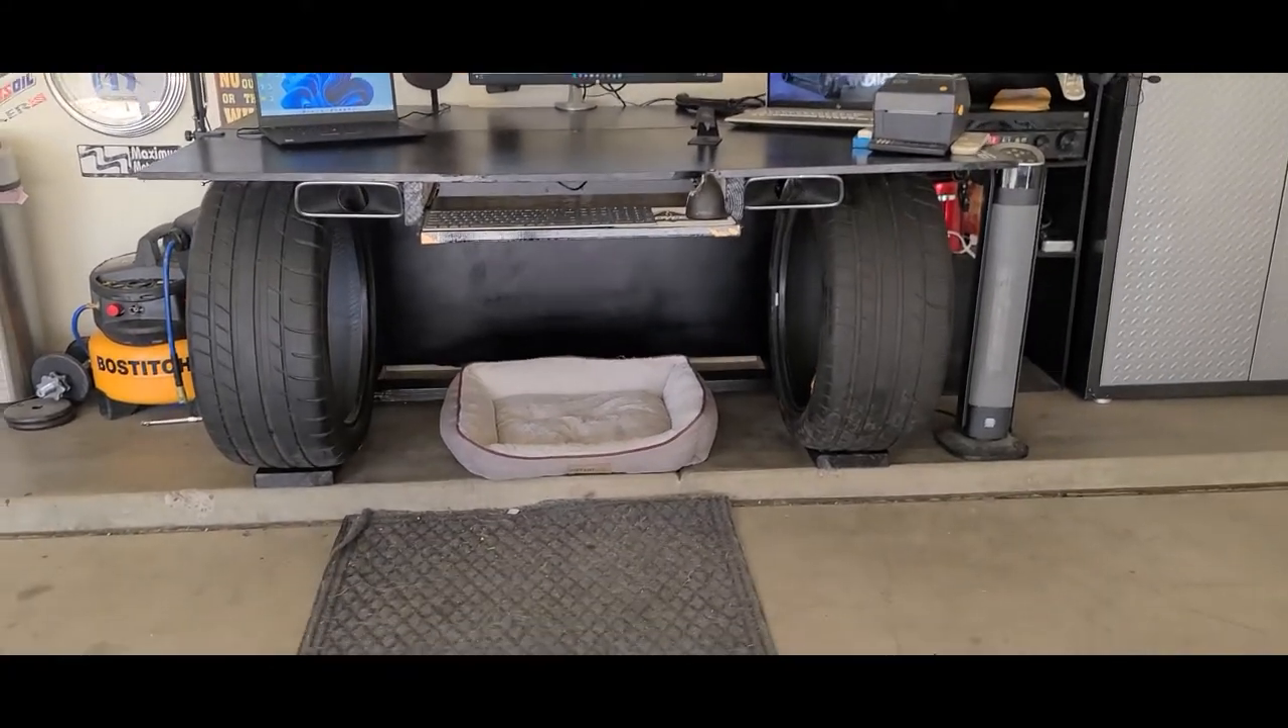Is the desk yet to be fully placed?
No.